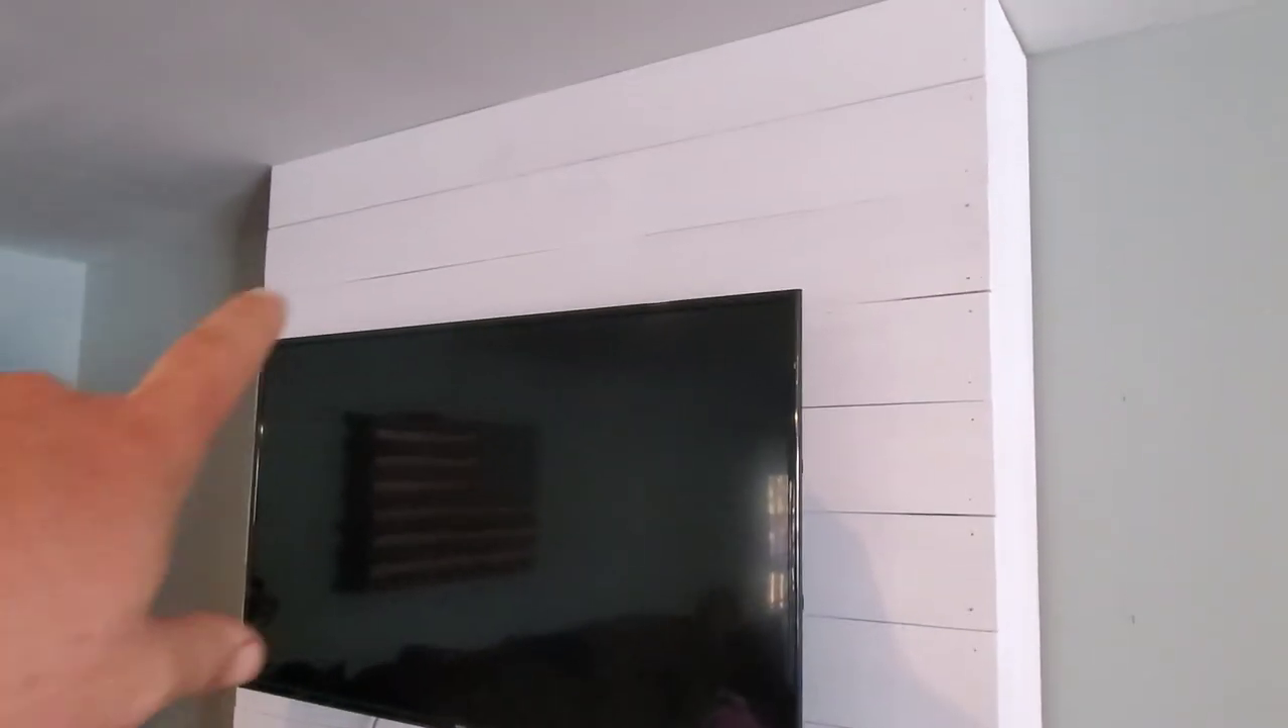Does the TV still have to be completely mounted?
No.